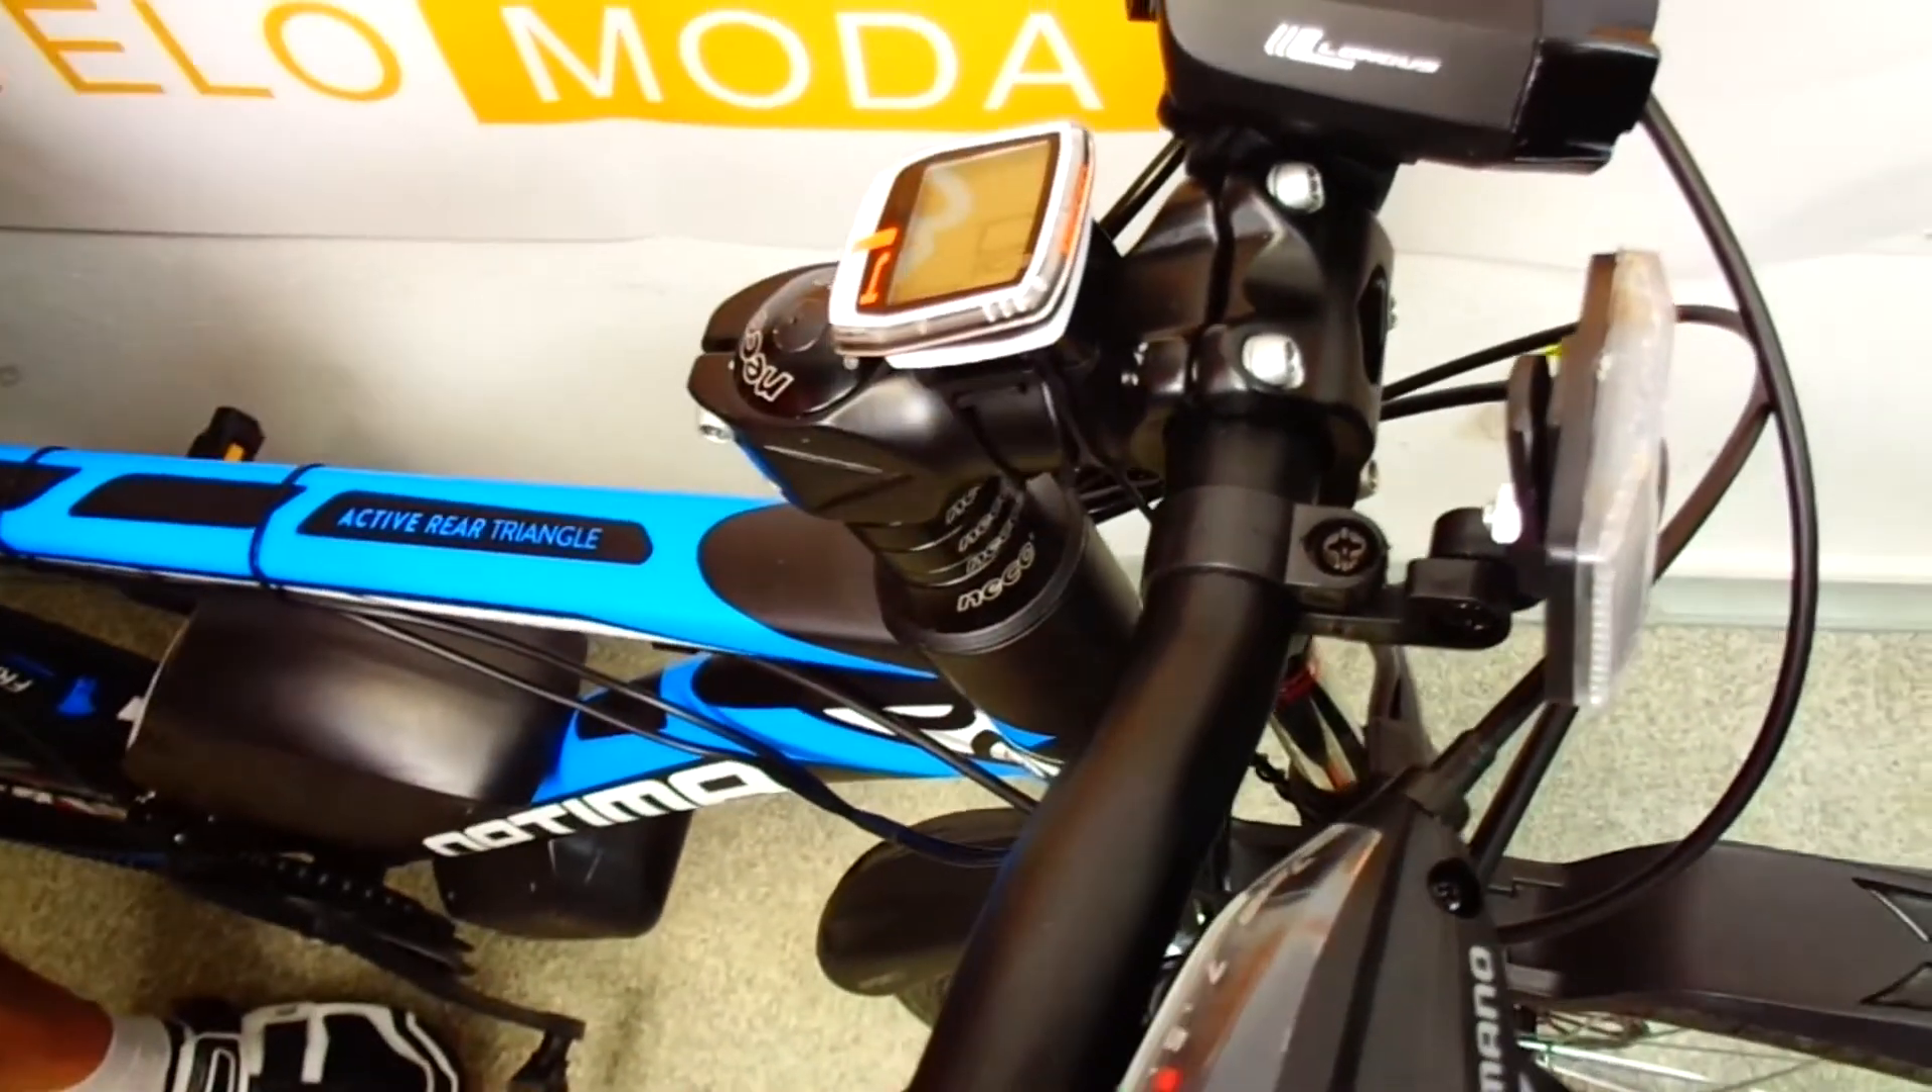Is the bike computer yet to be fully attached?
No.